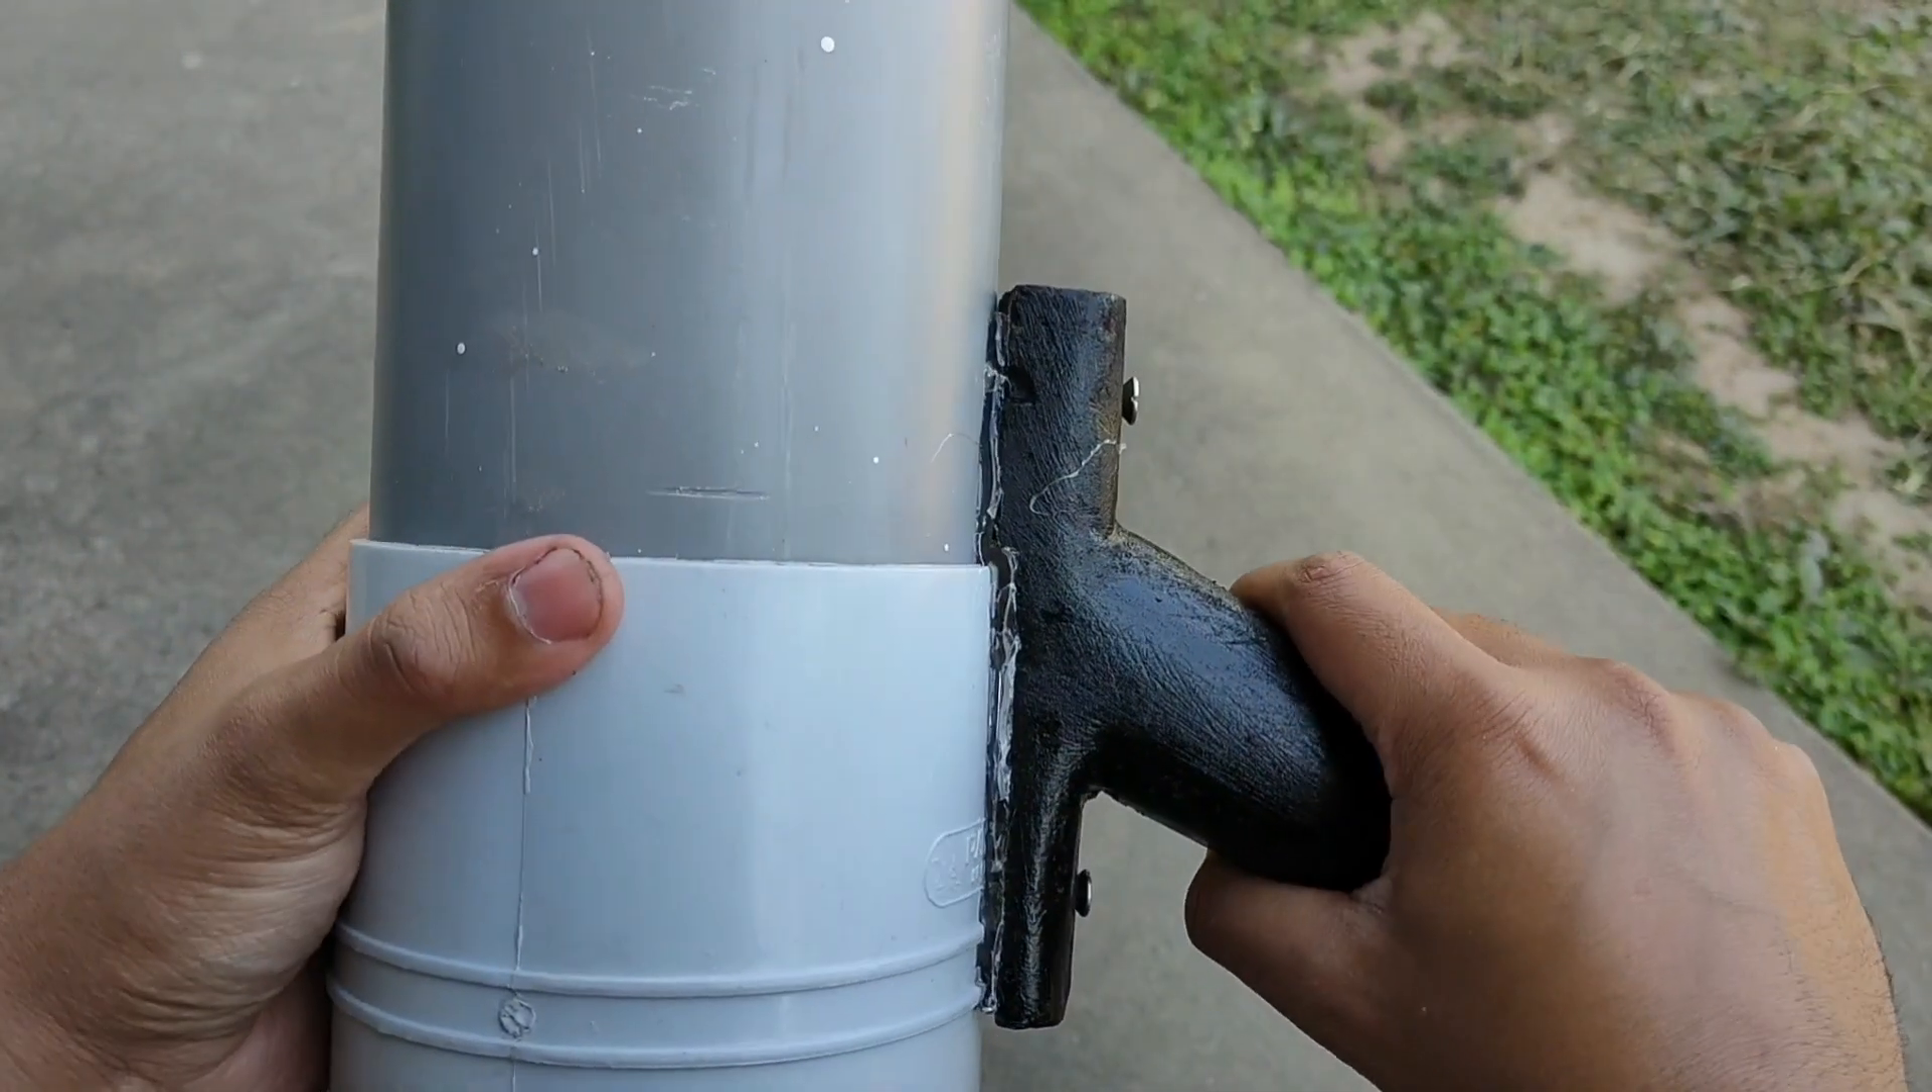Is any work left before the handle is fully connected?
No.